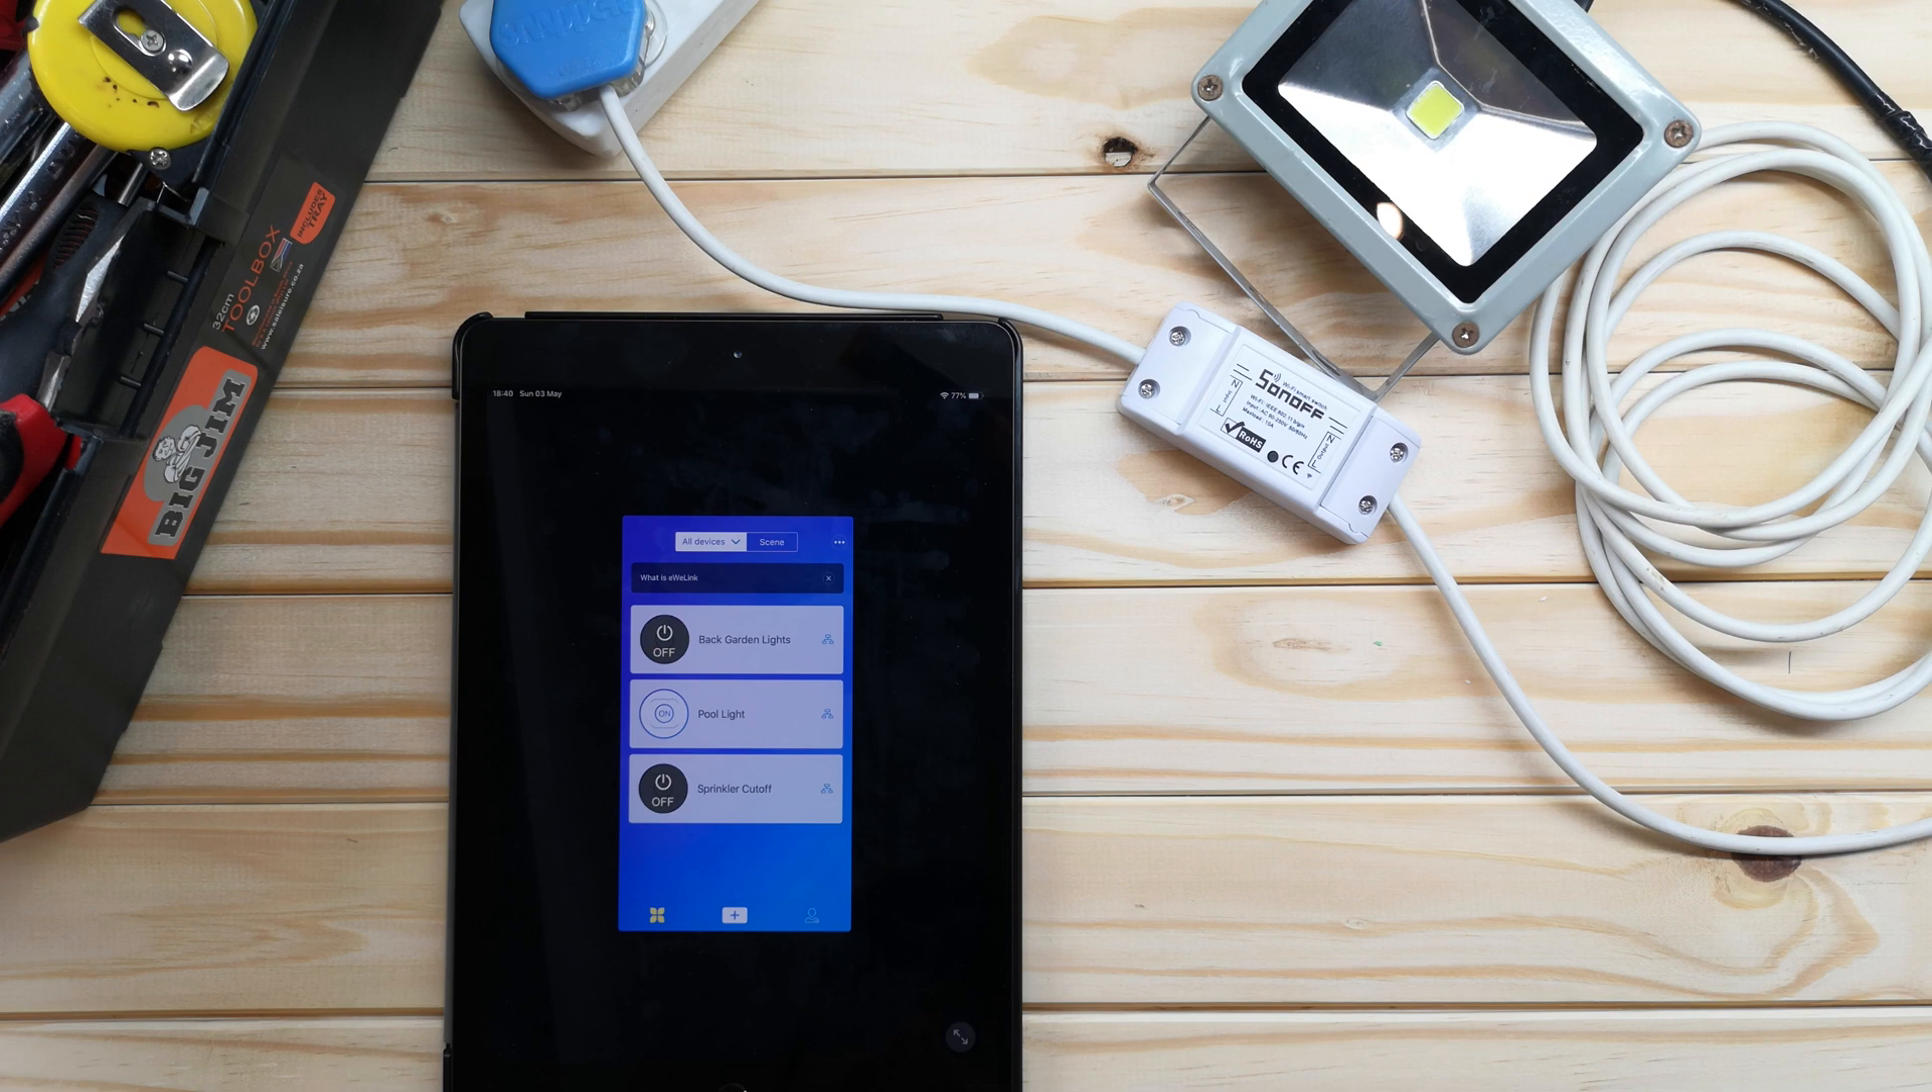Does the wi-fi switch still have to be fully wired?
No.